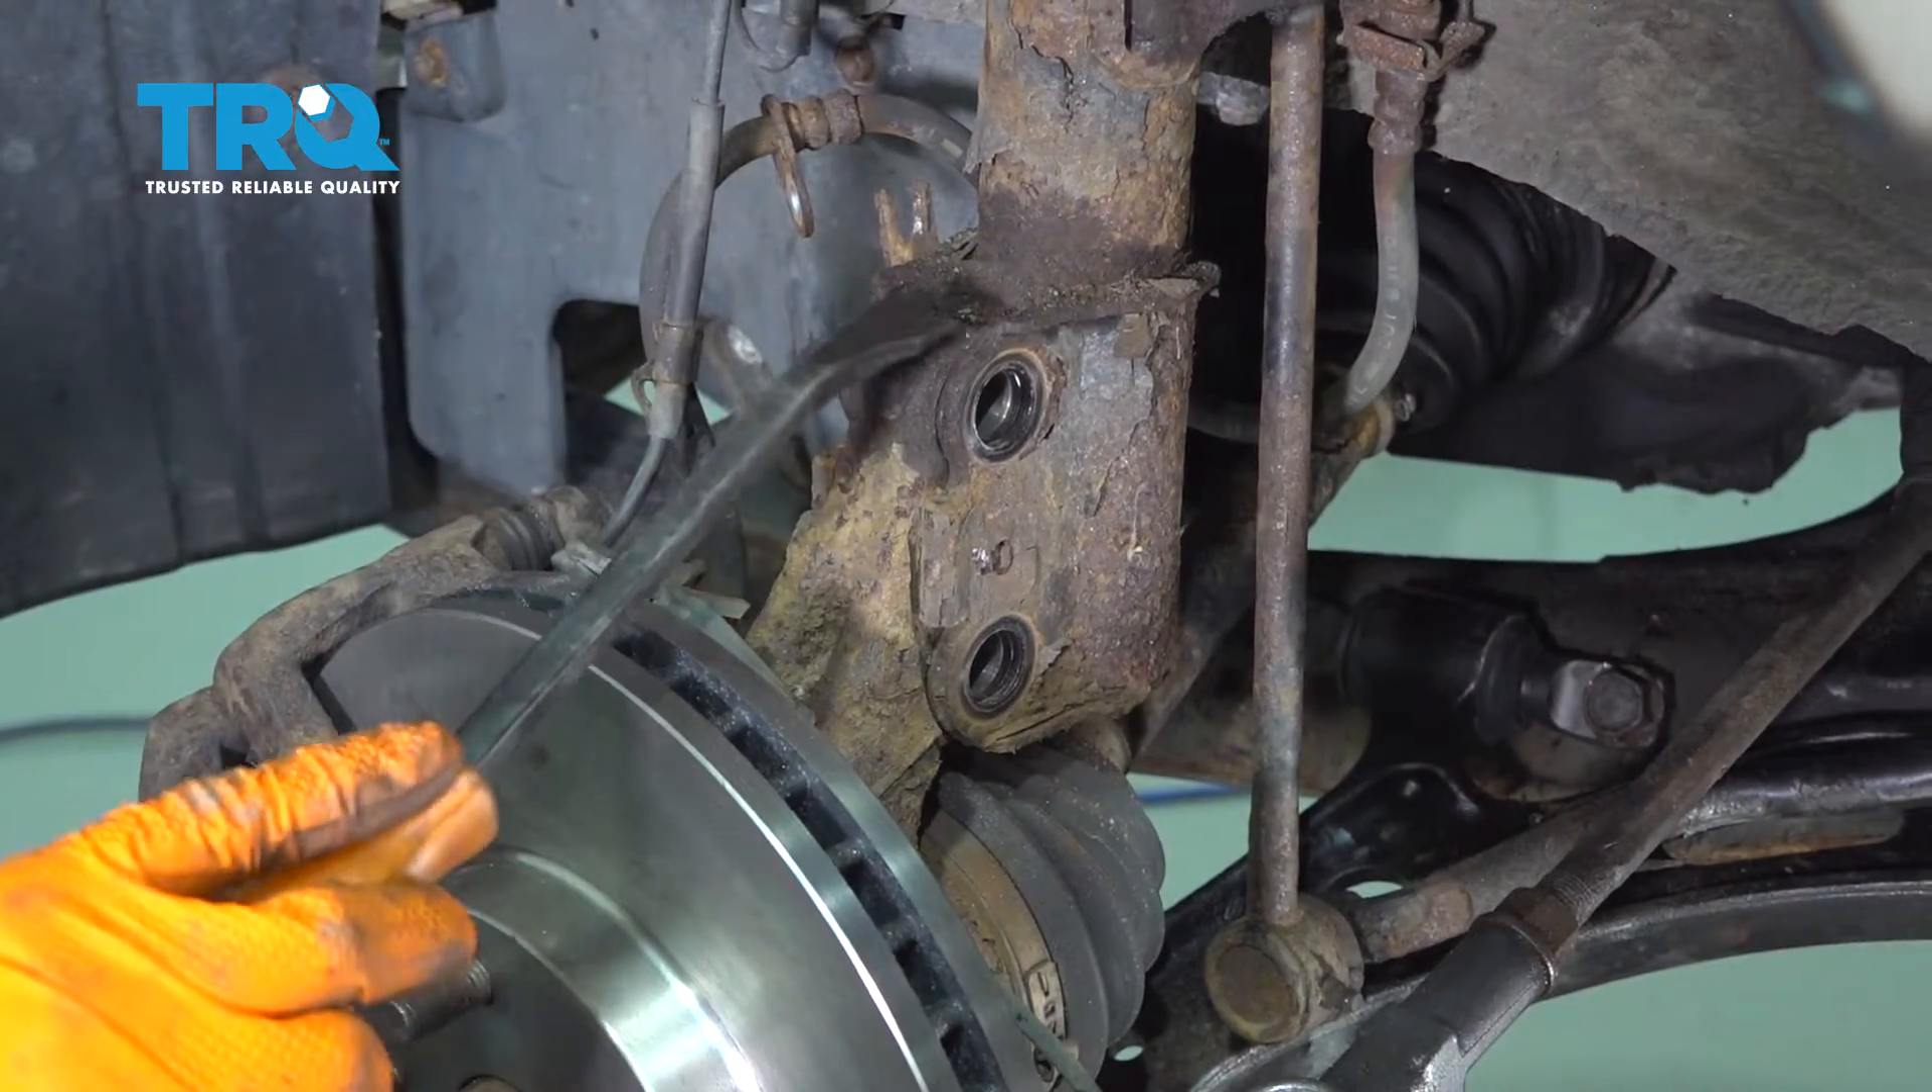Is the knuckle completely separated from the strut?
No.